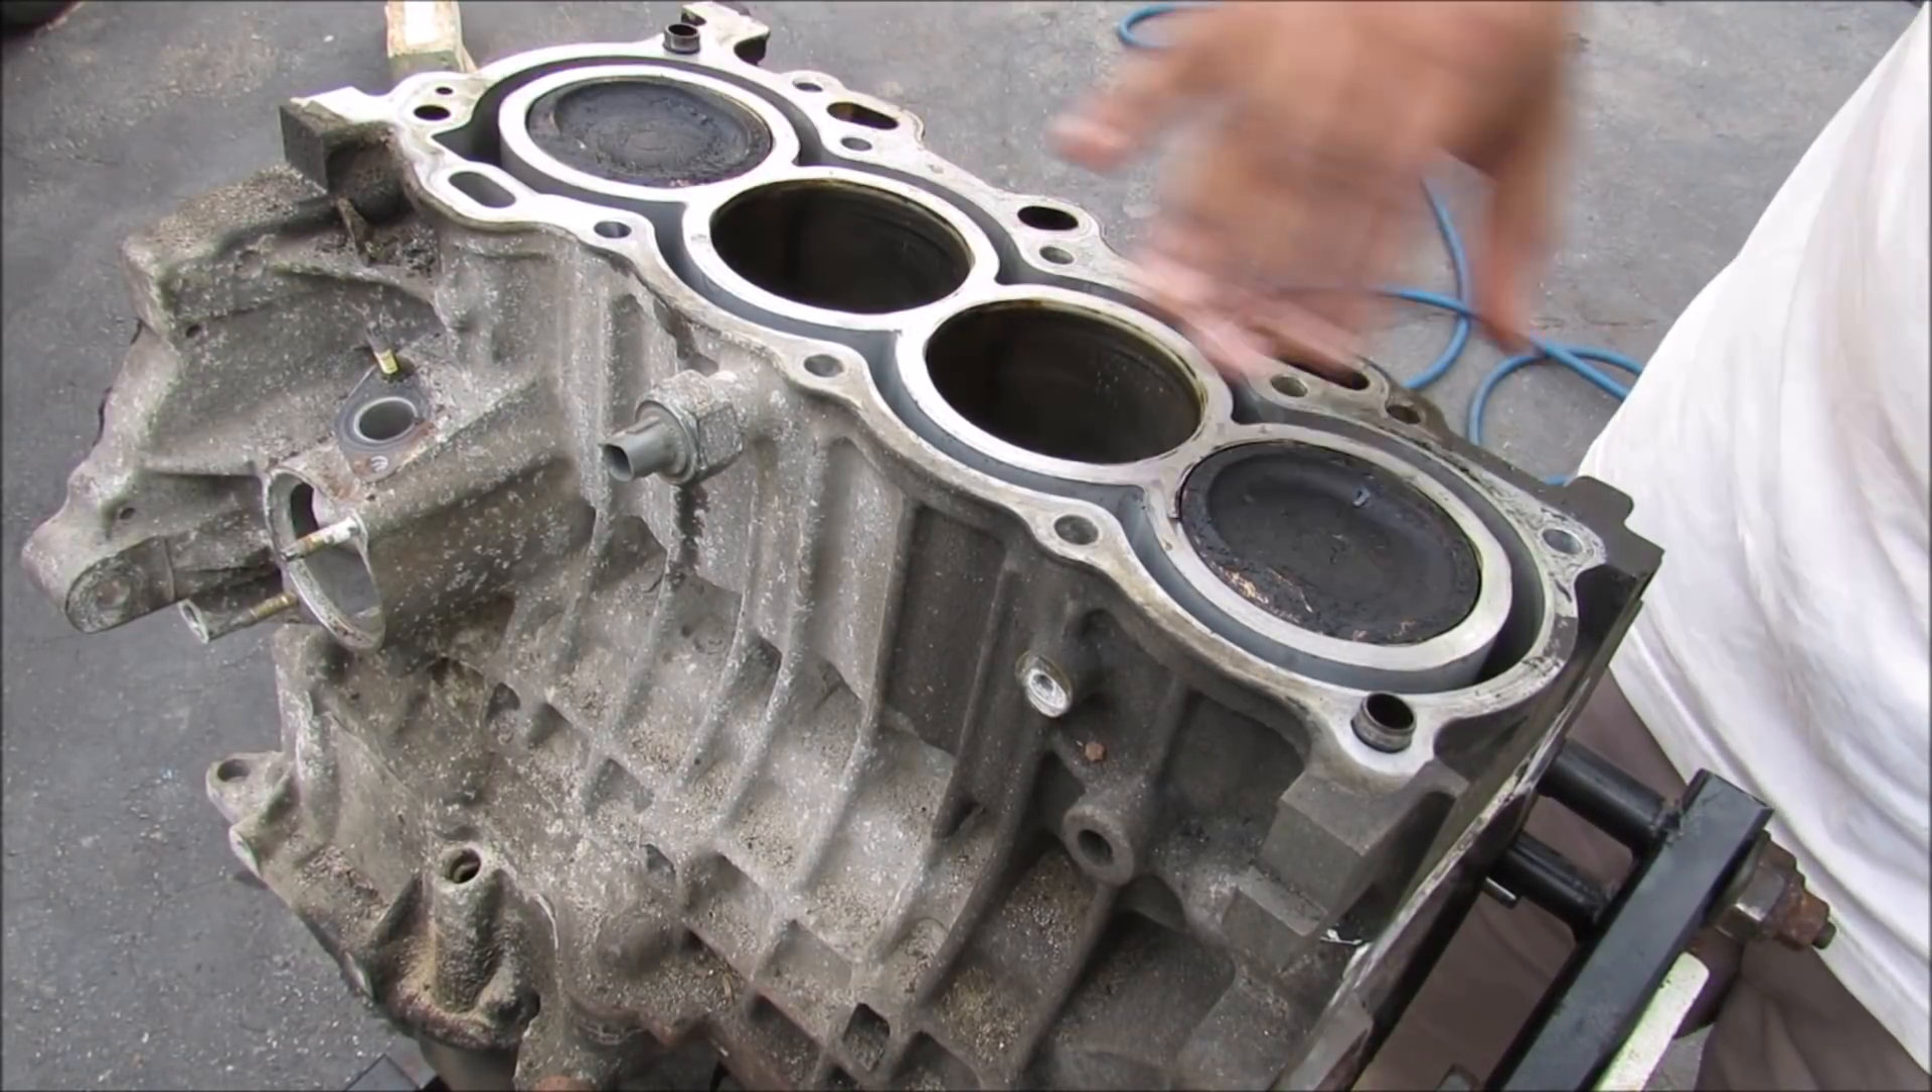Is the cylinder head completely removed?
Yes.